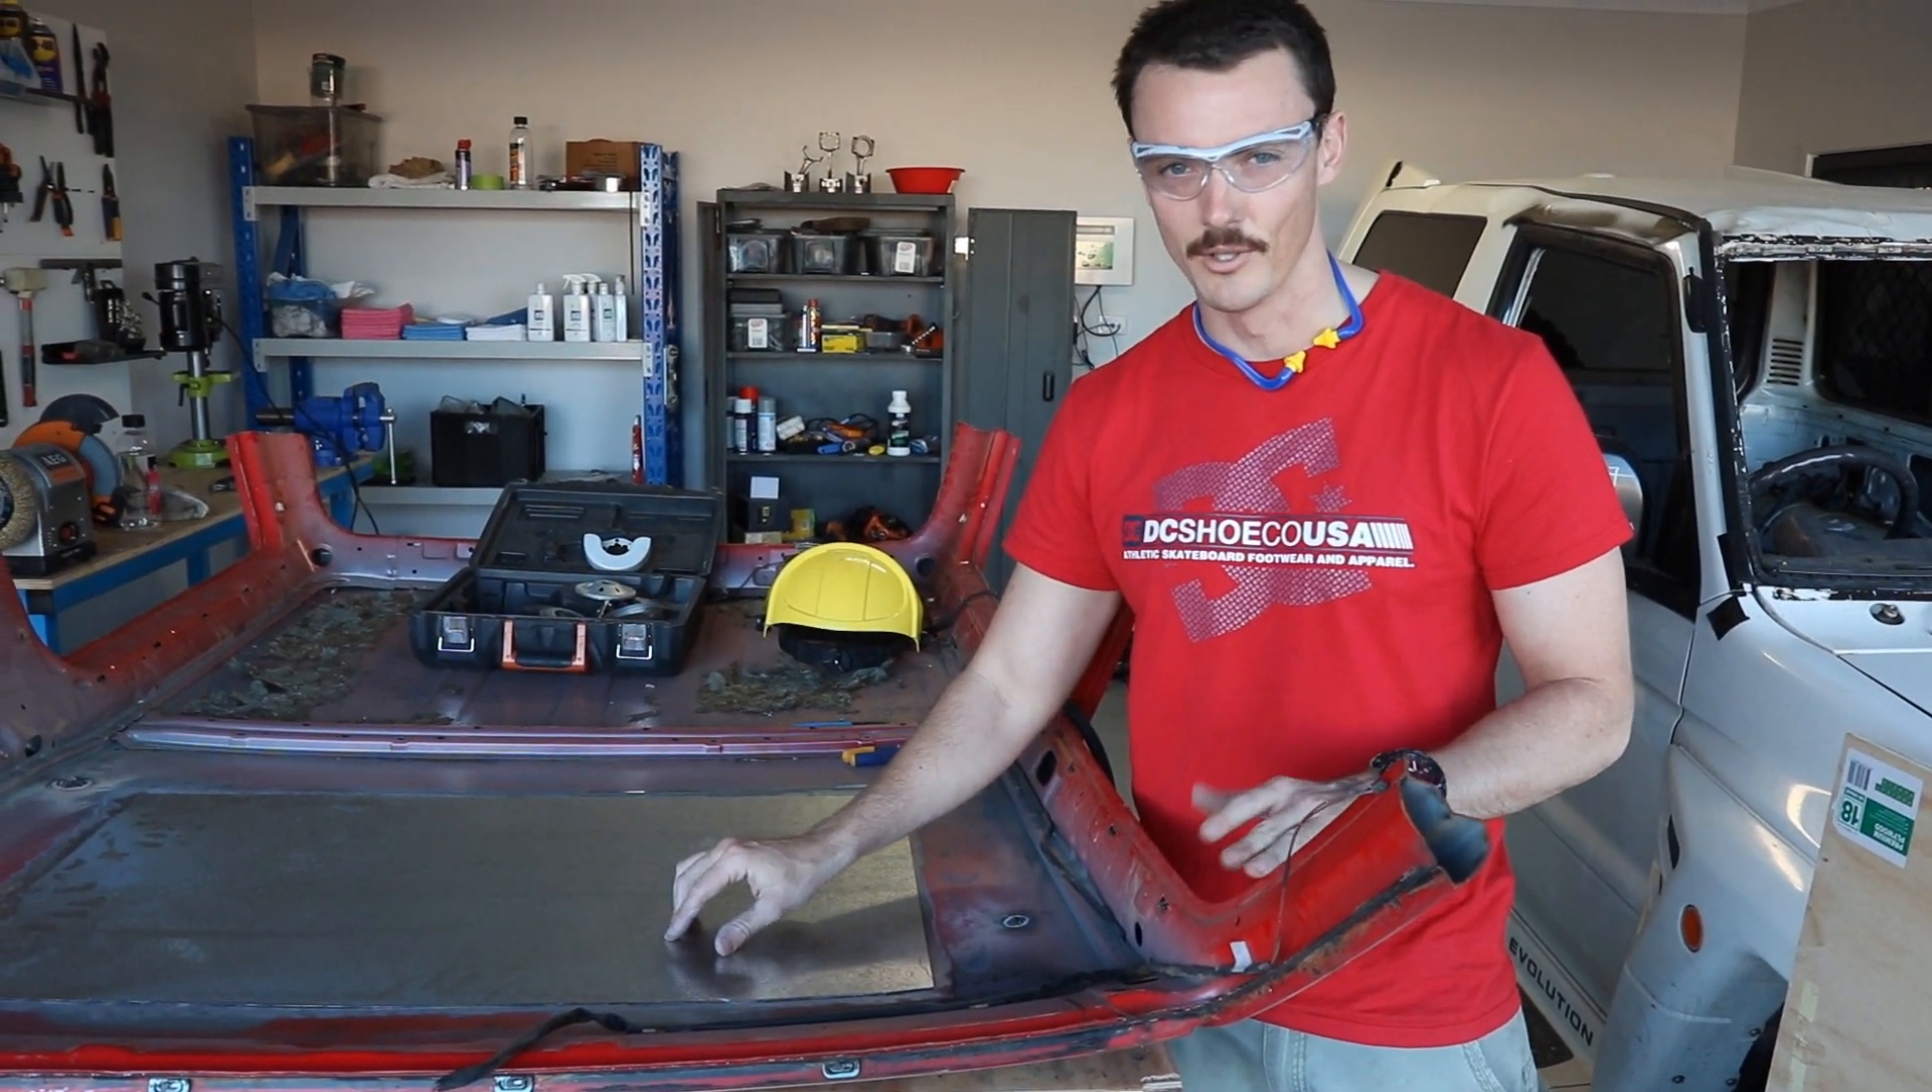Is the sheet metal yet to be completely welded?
Yes.